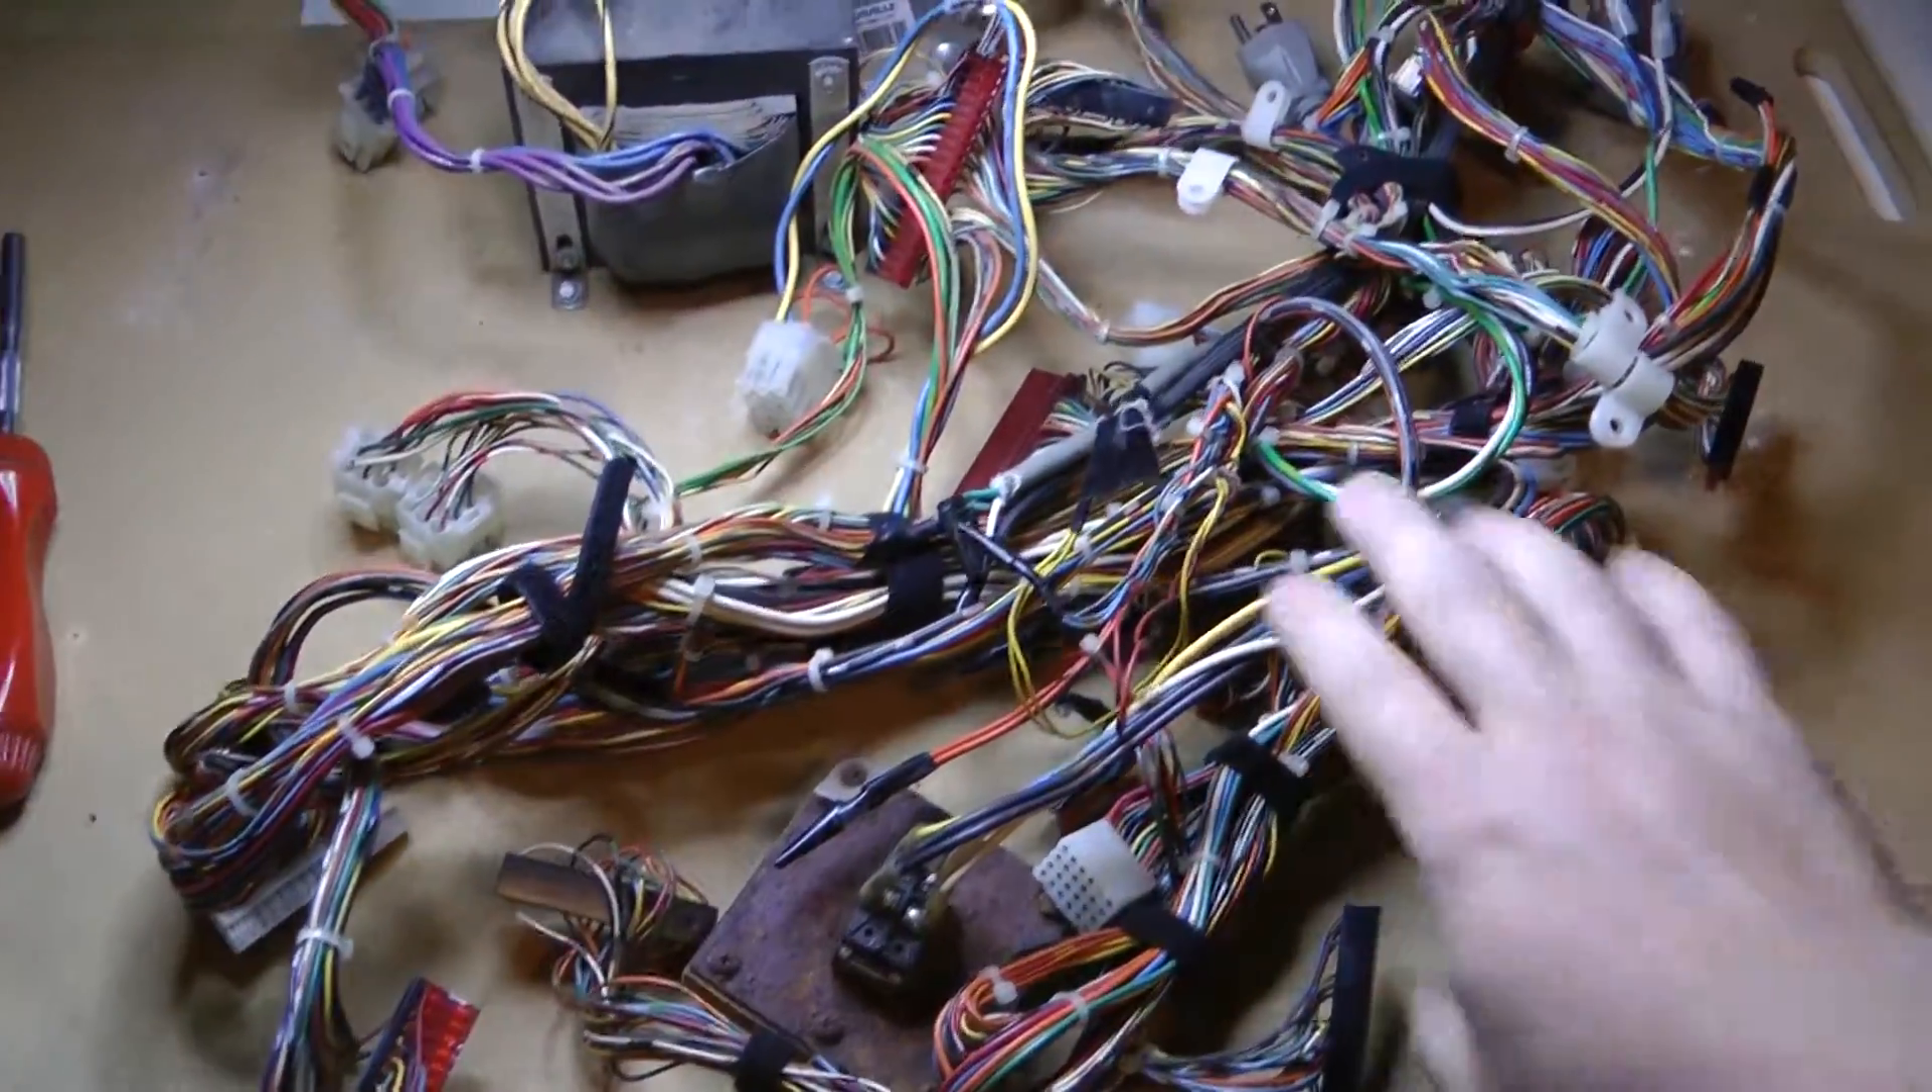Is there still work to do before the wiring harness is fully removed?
No.